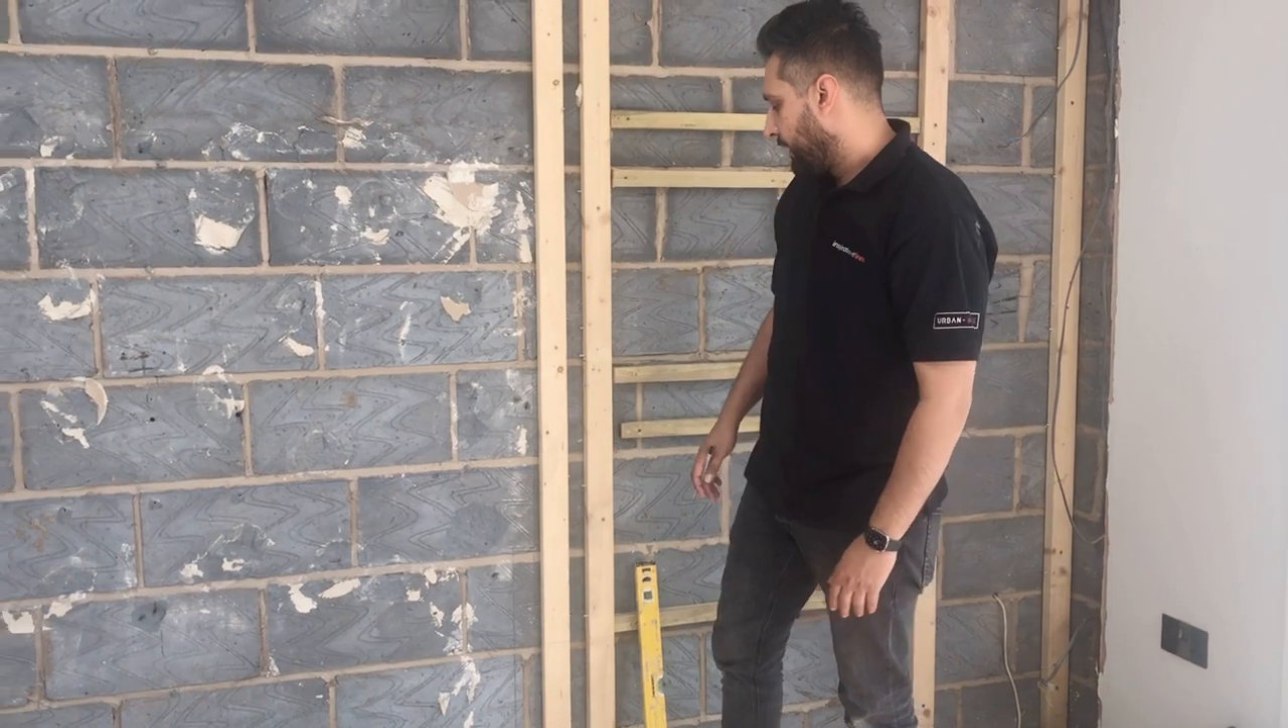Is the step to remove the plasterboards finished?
Yes.